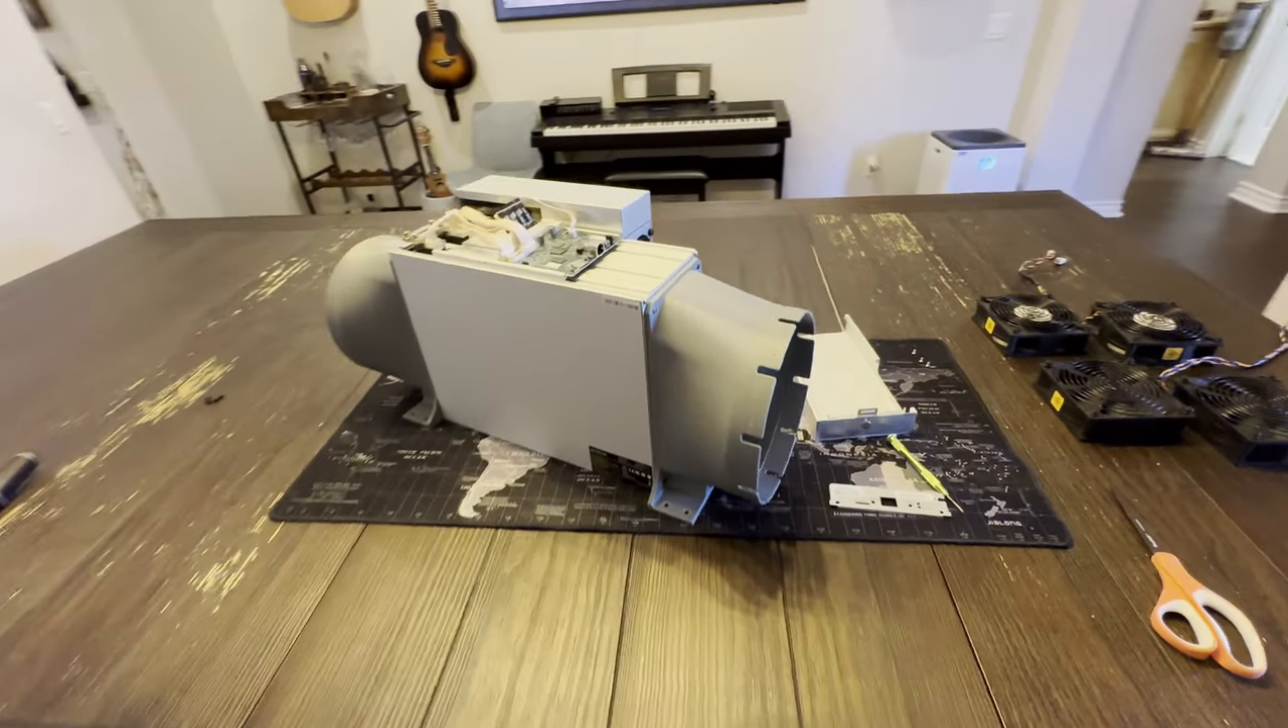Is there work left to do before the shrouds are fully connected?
No.